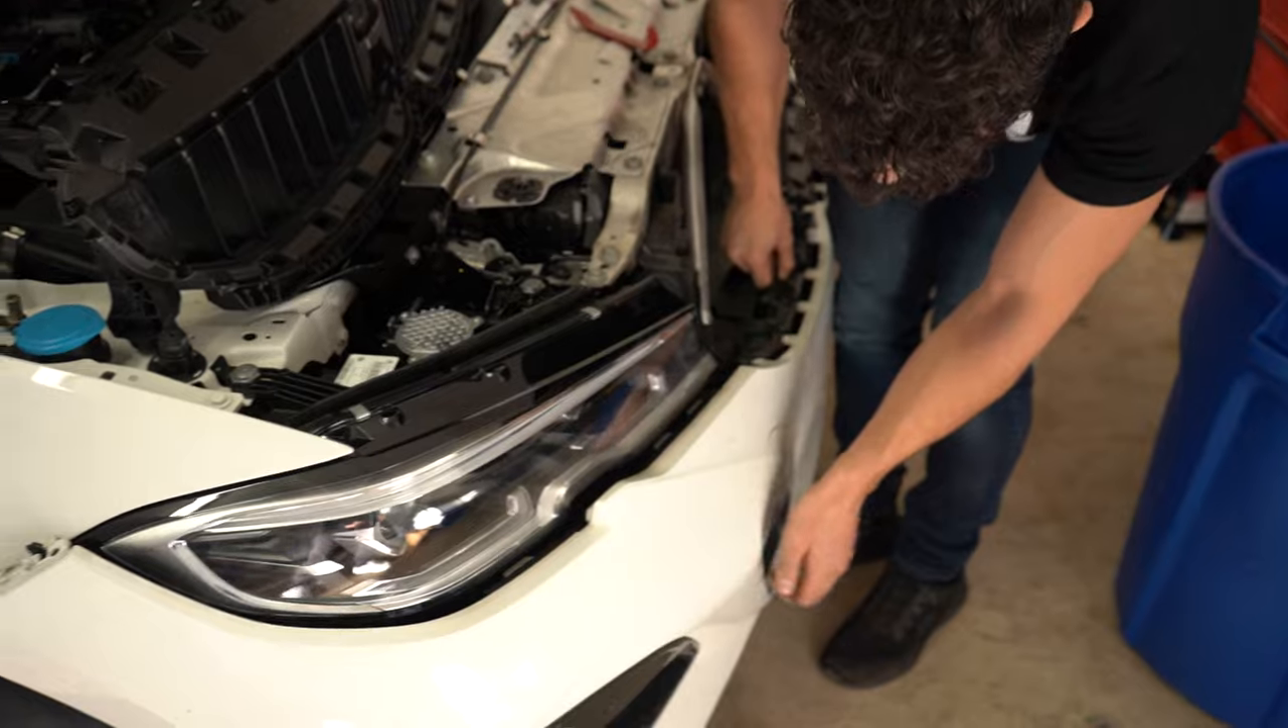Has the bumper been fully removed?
No.